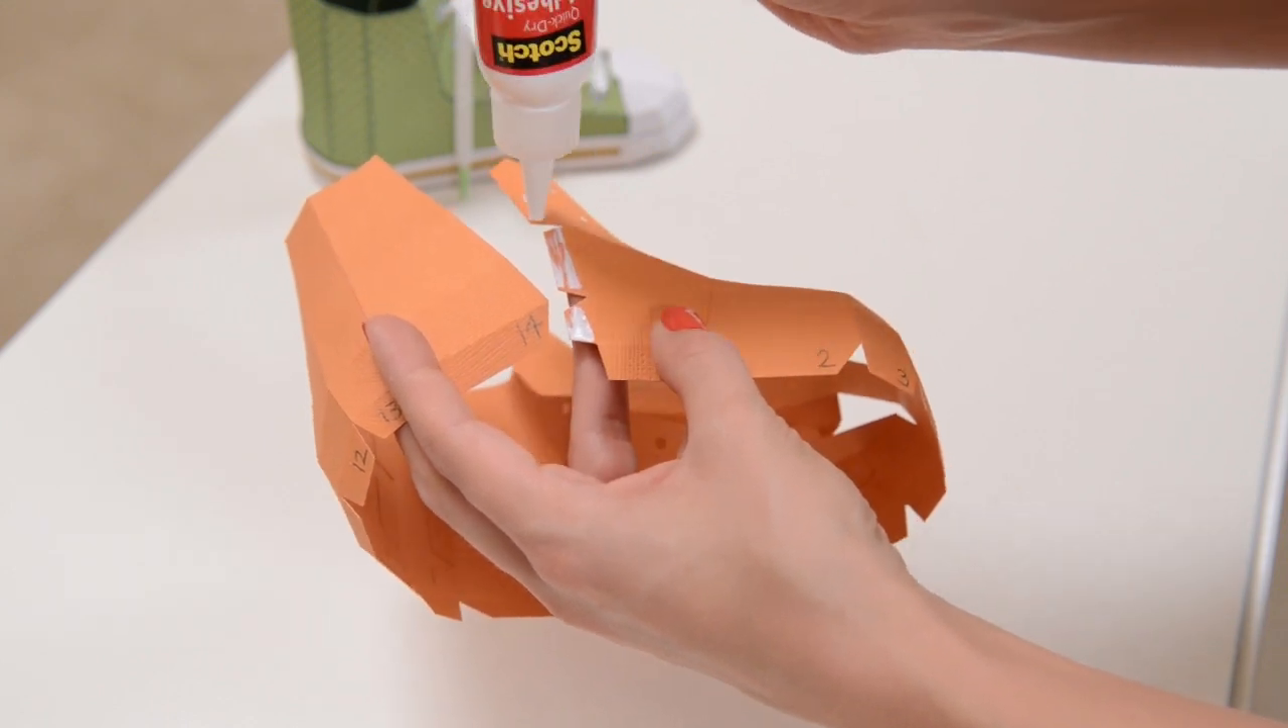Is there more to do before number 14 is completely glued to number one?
Yes.